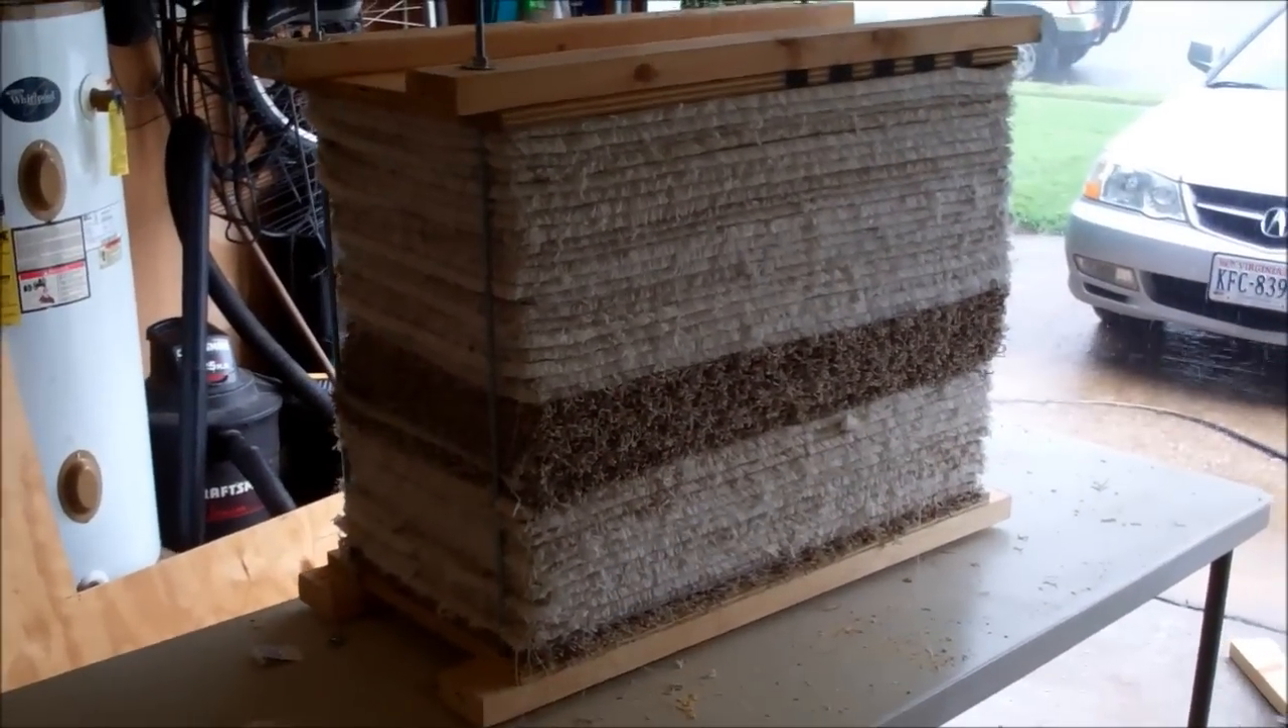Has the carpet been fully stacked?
Yes.